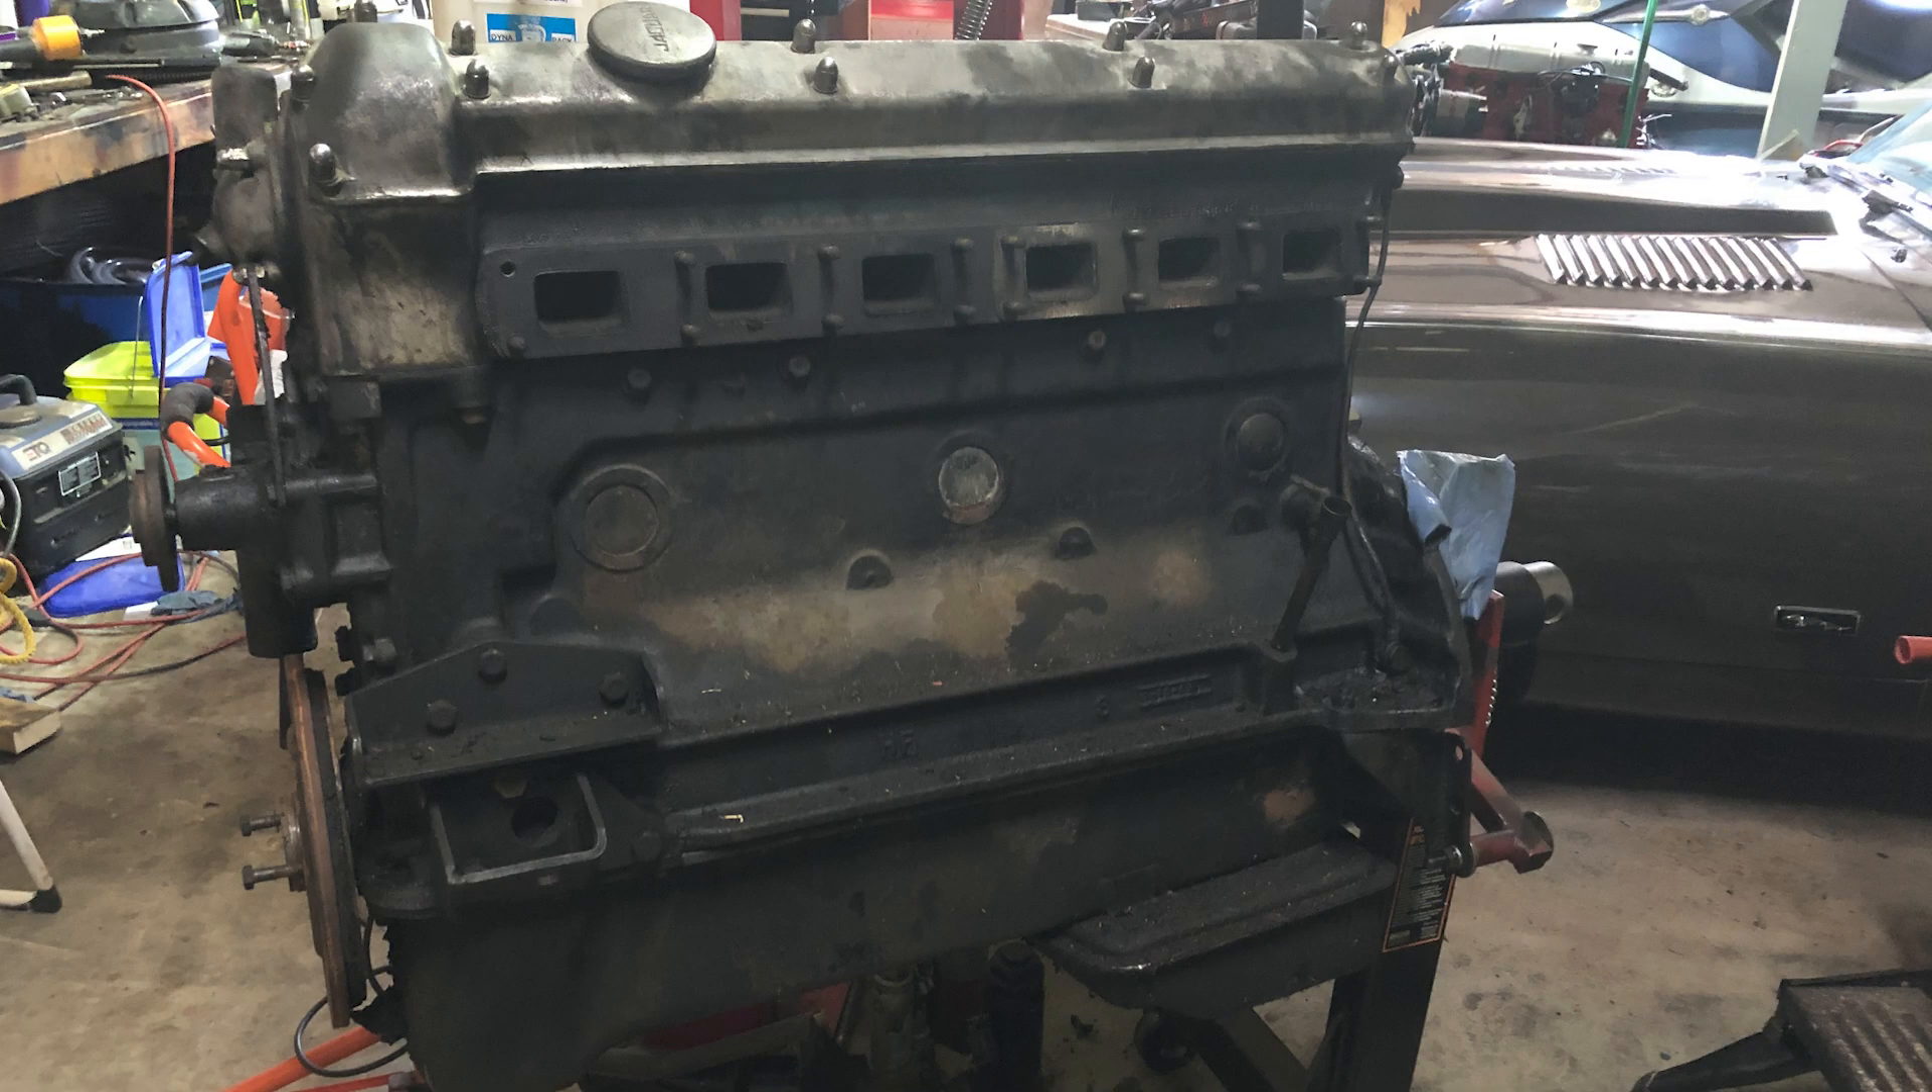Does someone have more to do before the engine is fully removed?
No.